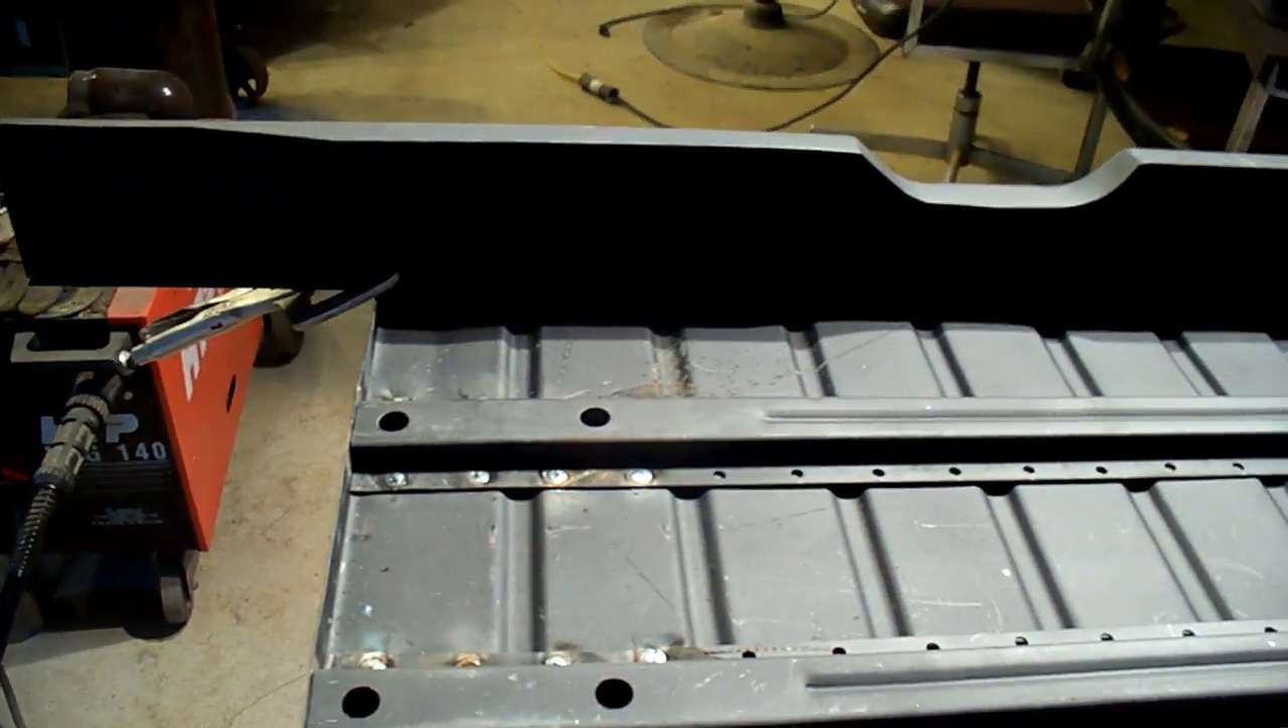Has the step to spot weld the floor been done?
No.